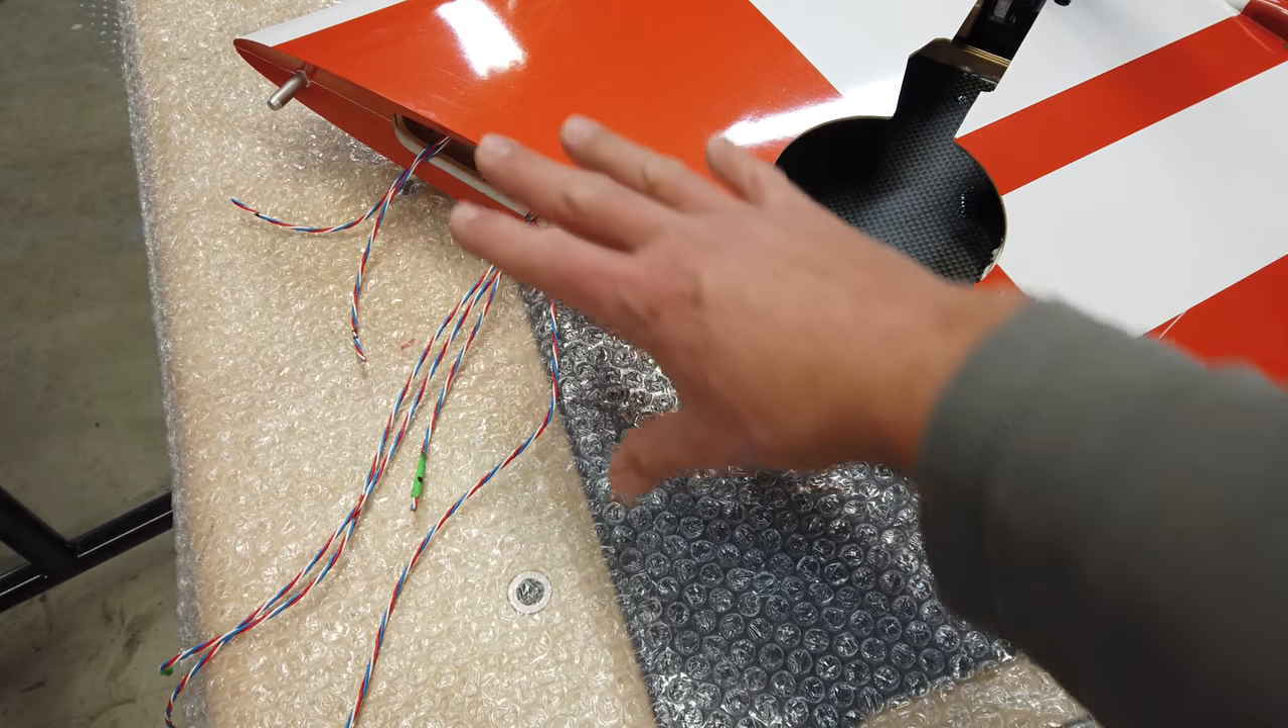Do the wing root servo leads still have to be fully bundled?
Yes.